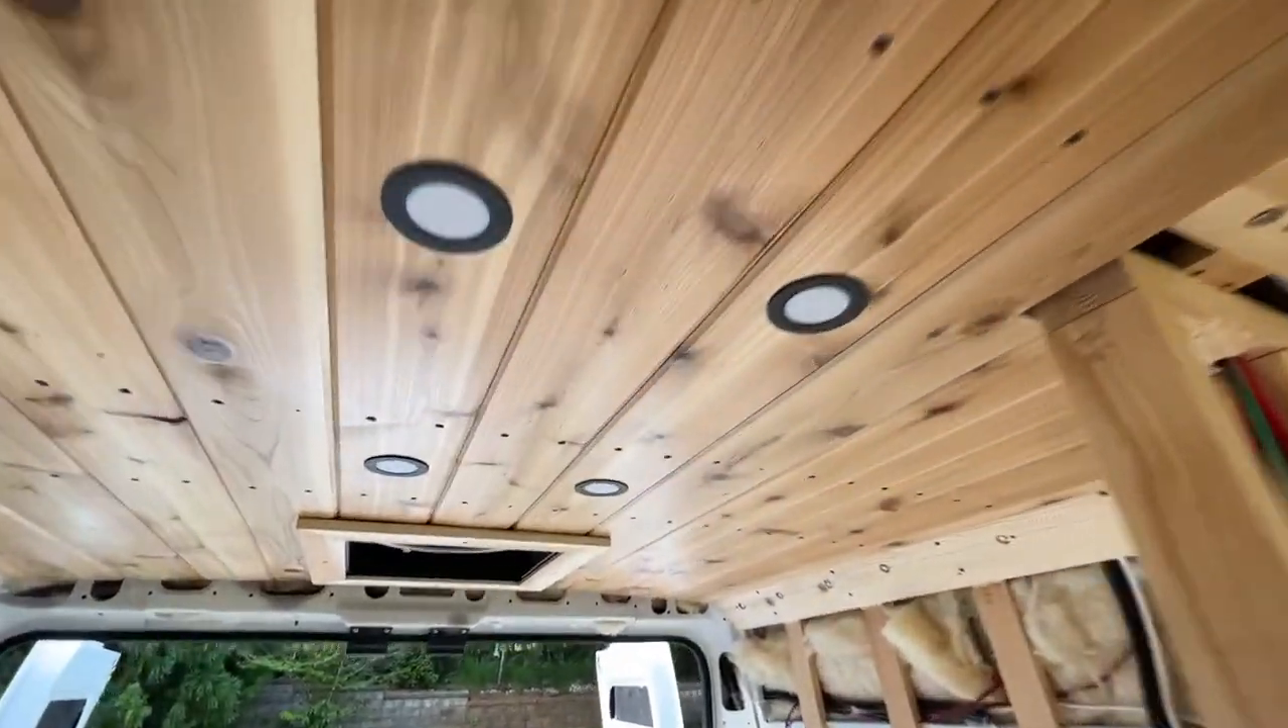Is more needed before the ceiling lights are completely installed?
No.